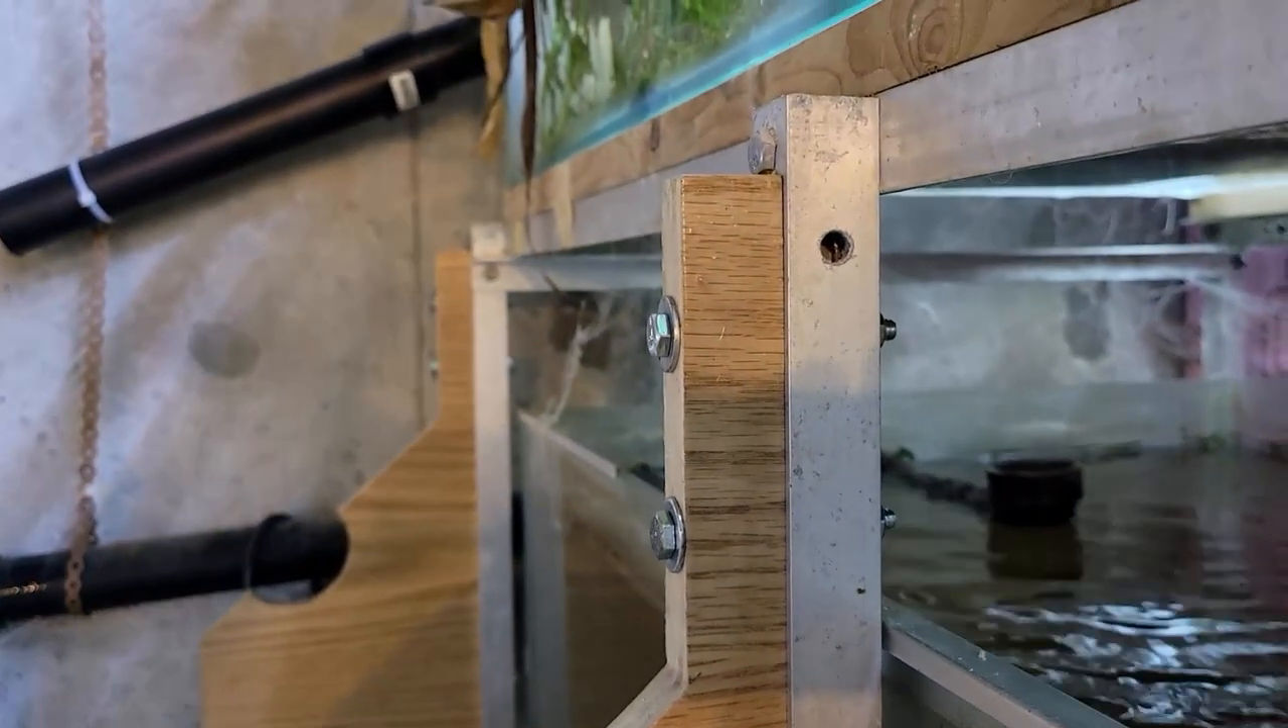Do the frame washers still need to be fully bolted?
No.